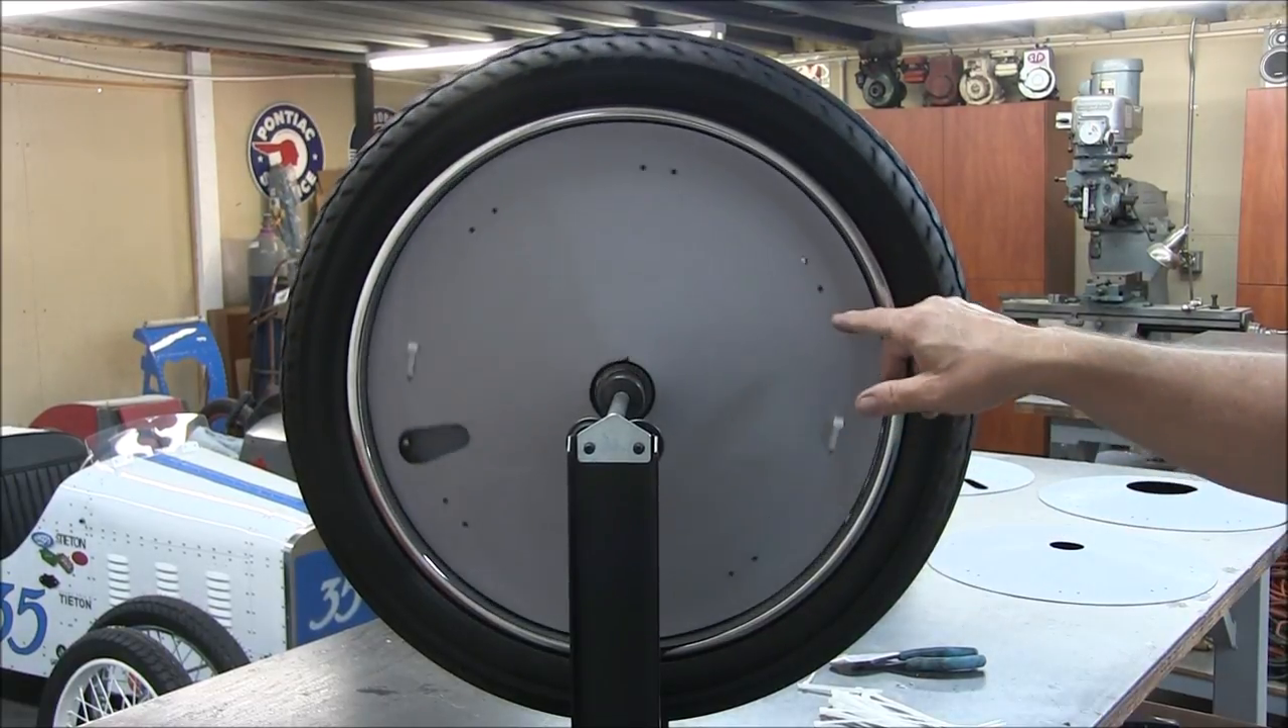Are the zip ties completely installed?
No.